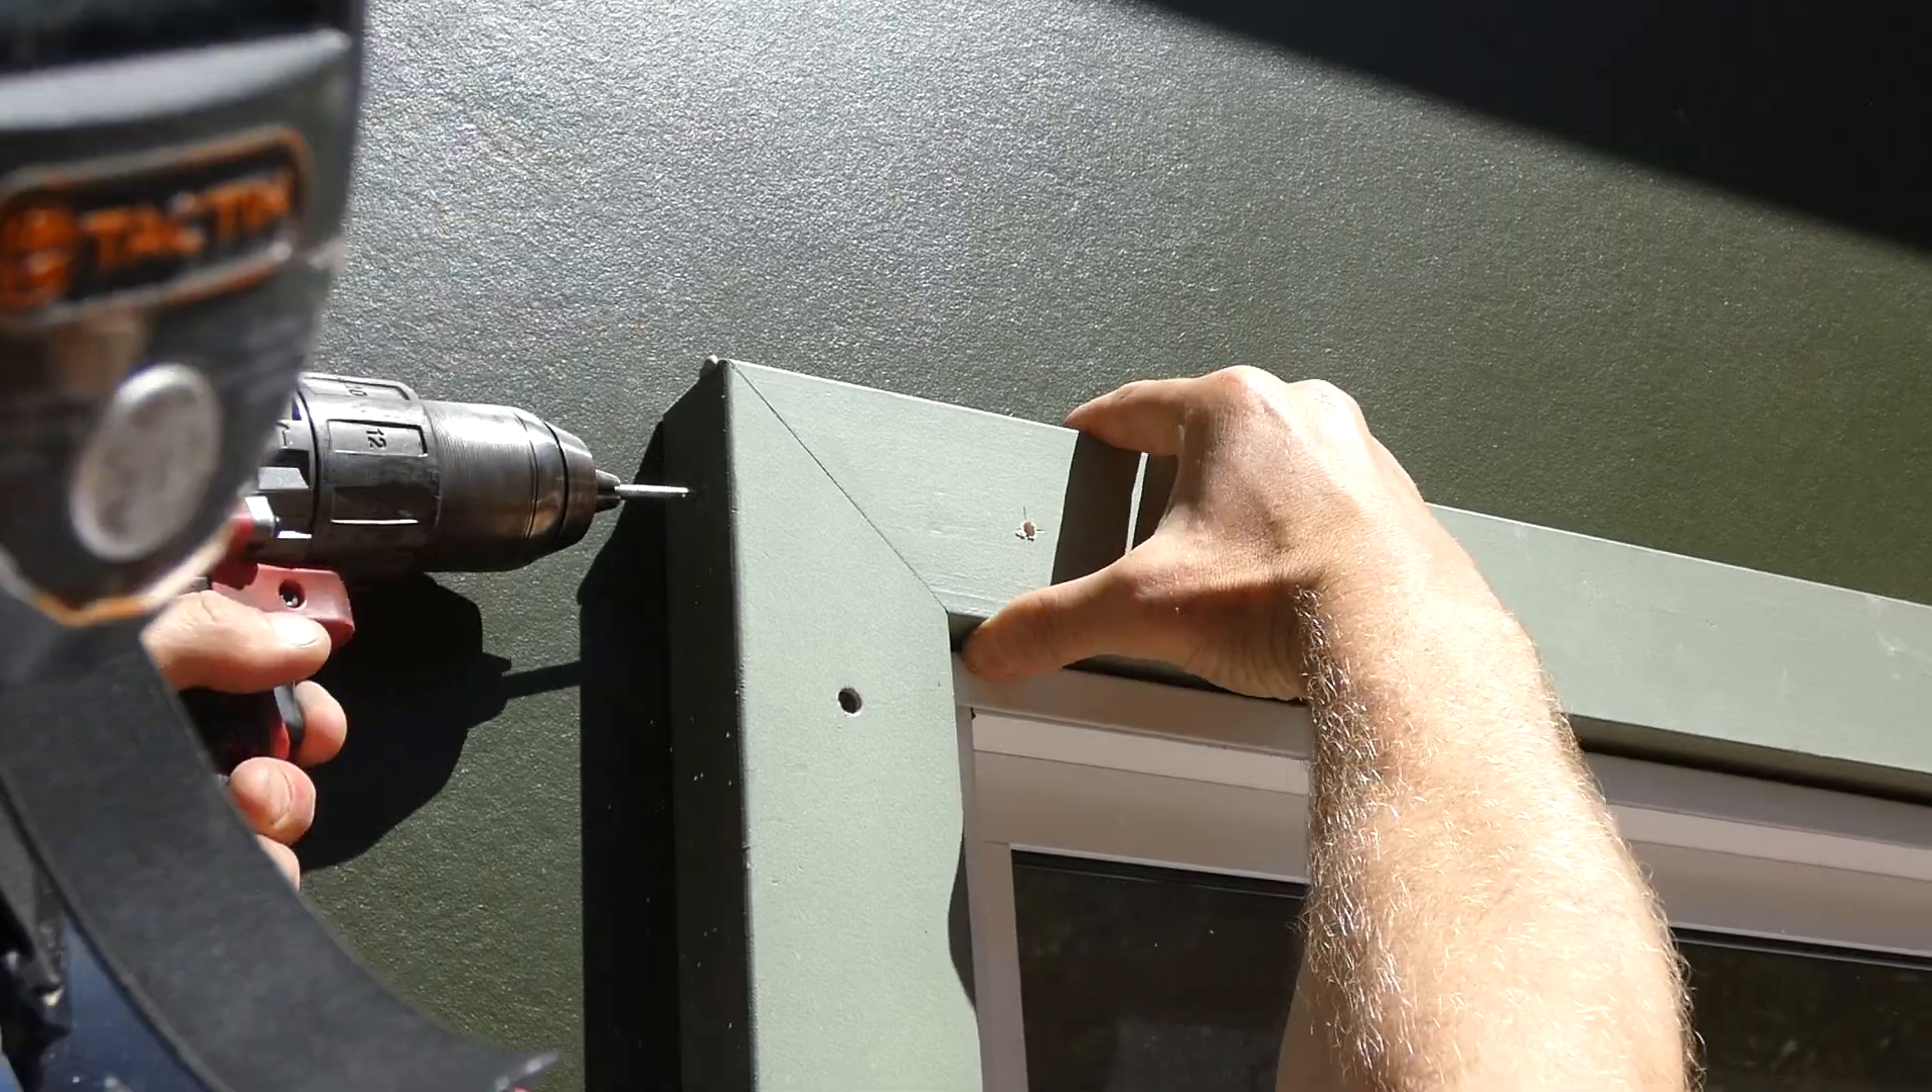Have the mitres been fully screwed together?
No.